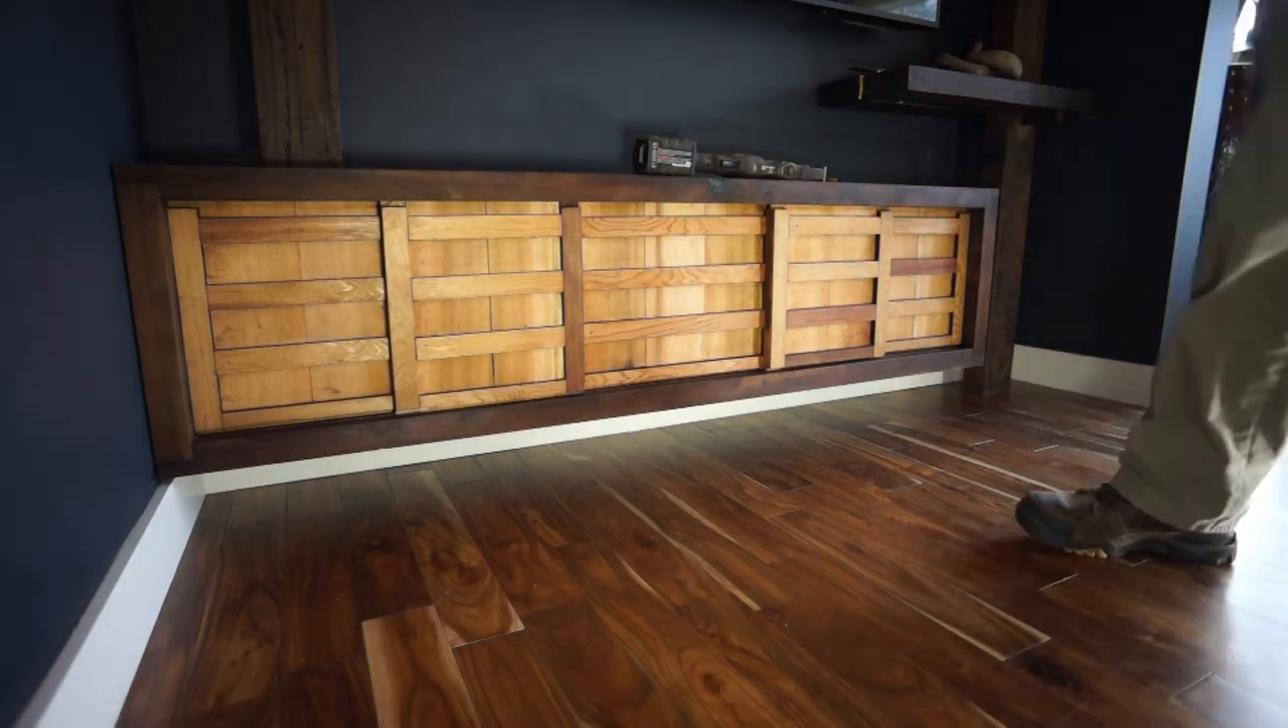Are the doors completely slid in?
Yes.